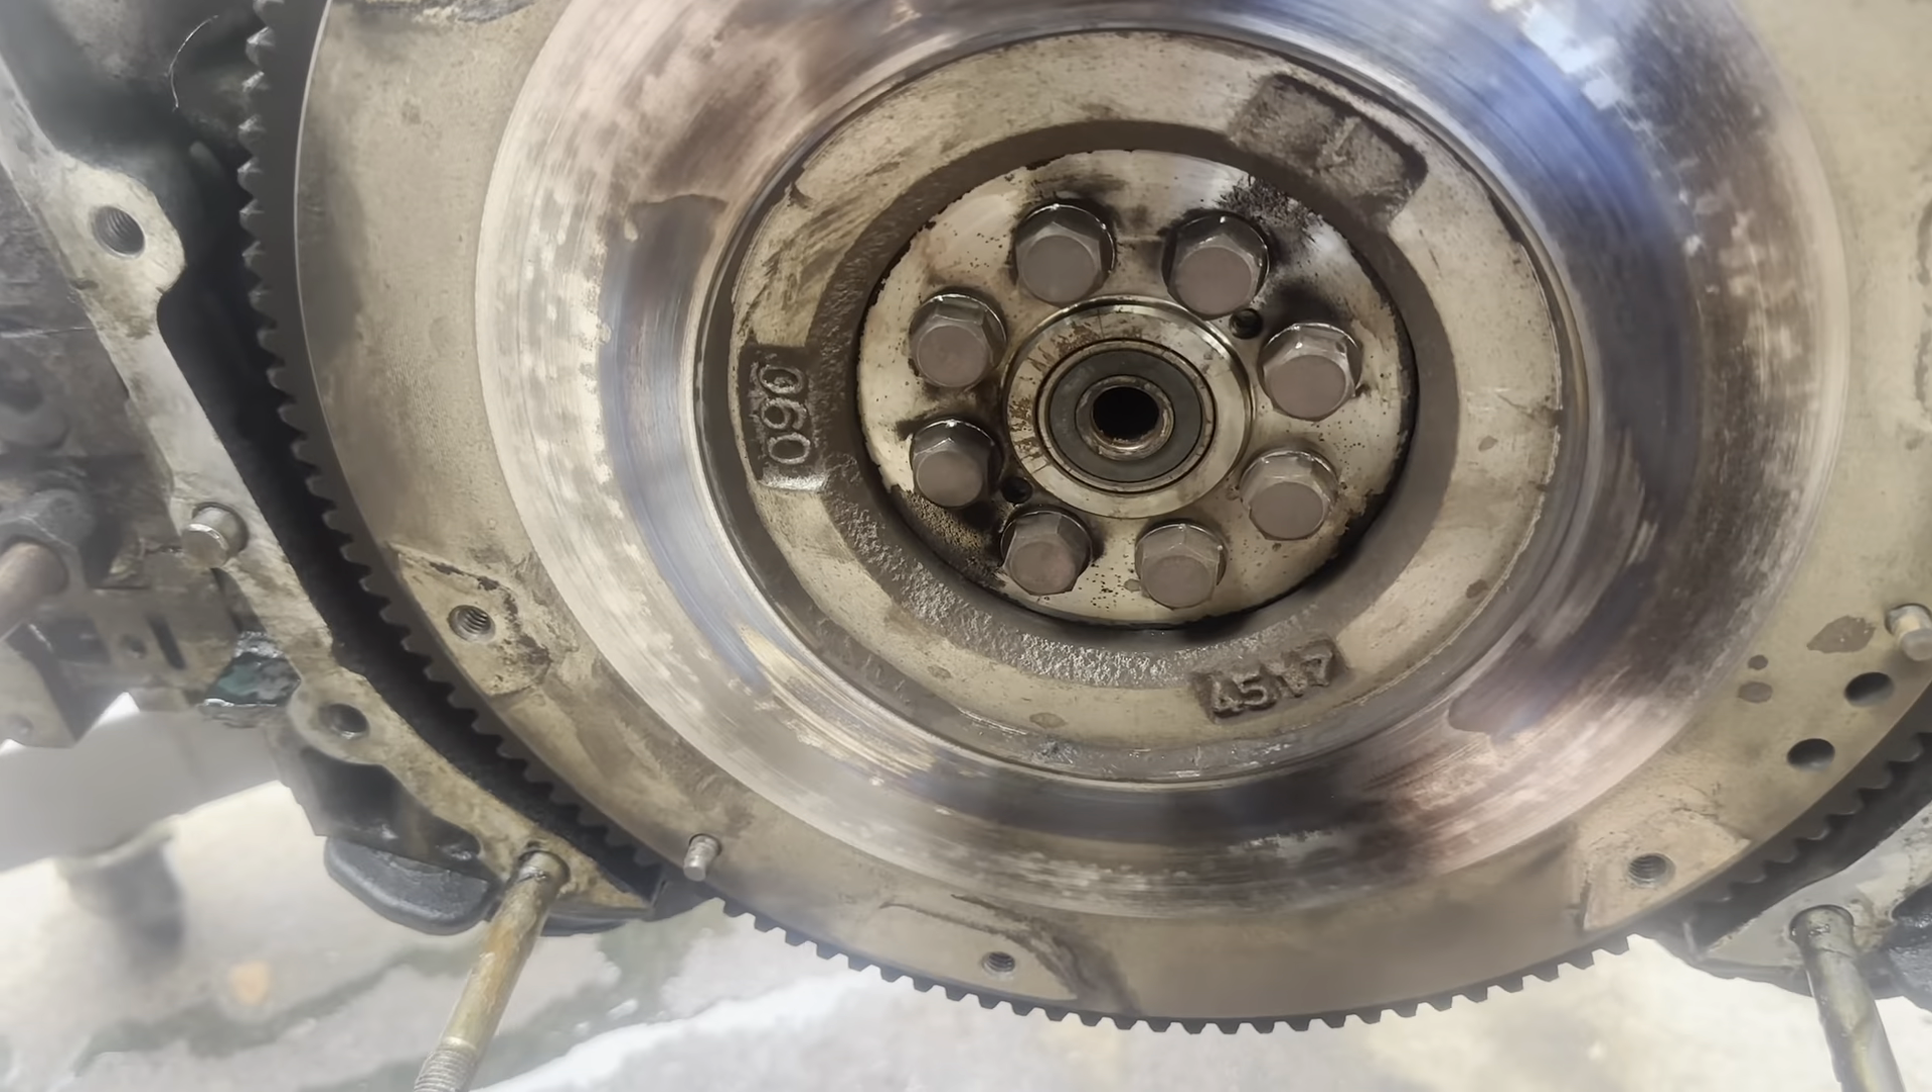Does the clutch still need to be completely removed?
No.